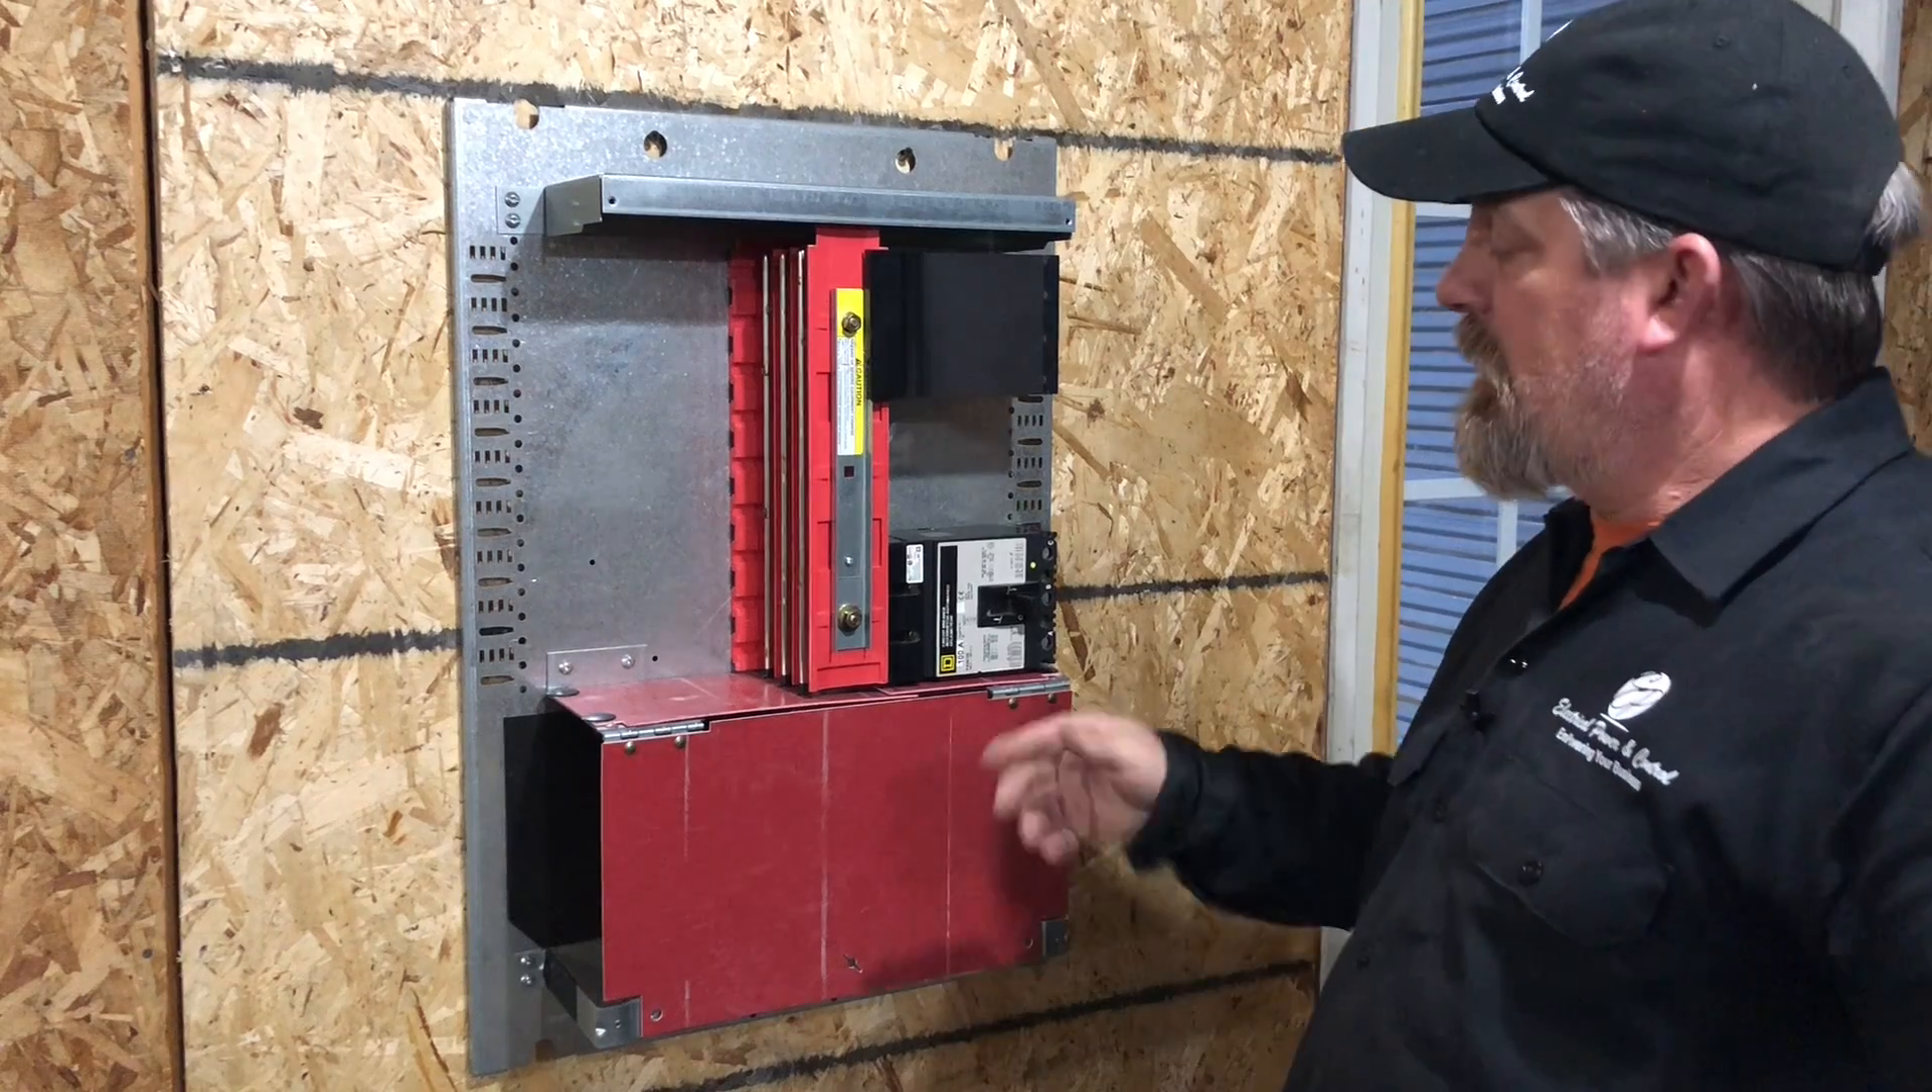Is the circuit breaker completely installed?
Yes.